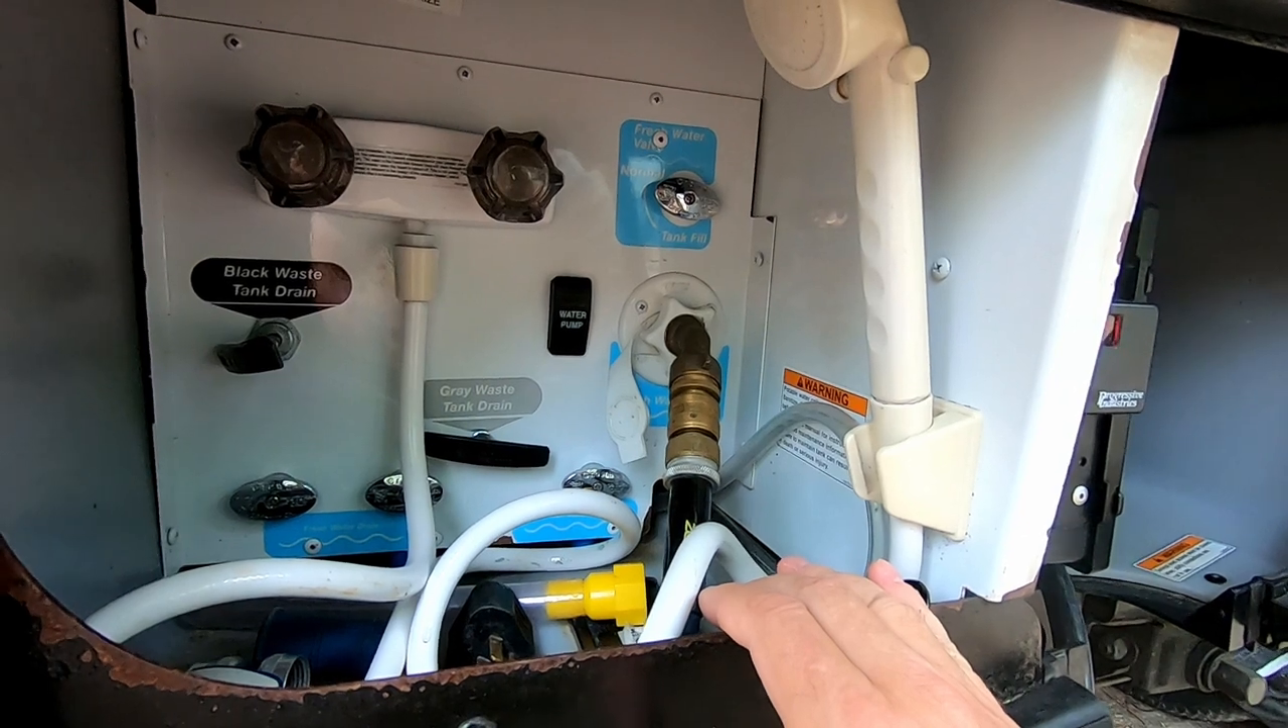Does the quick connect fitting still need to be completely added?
No.